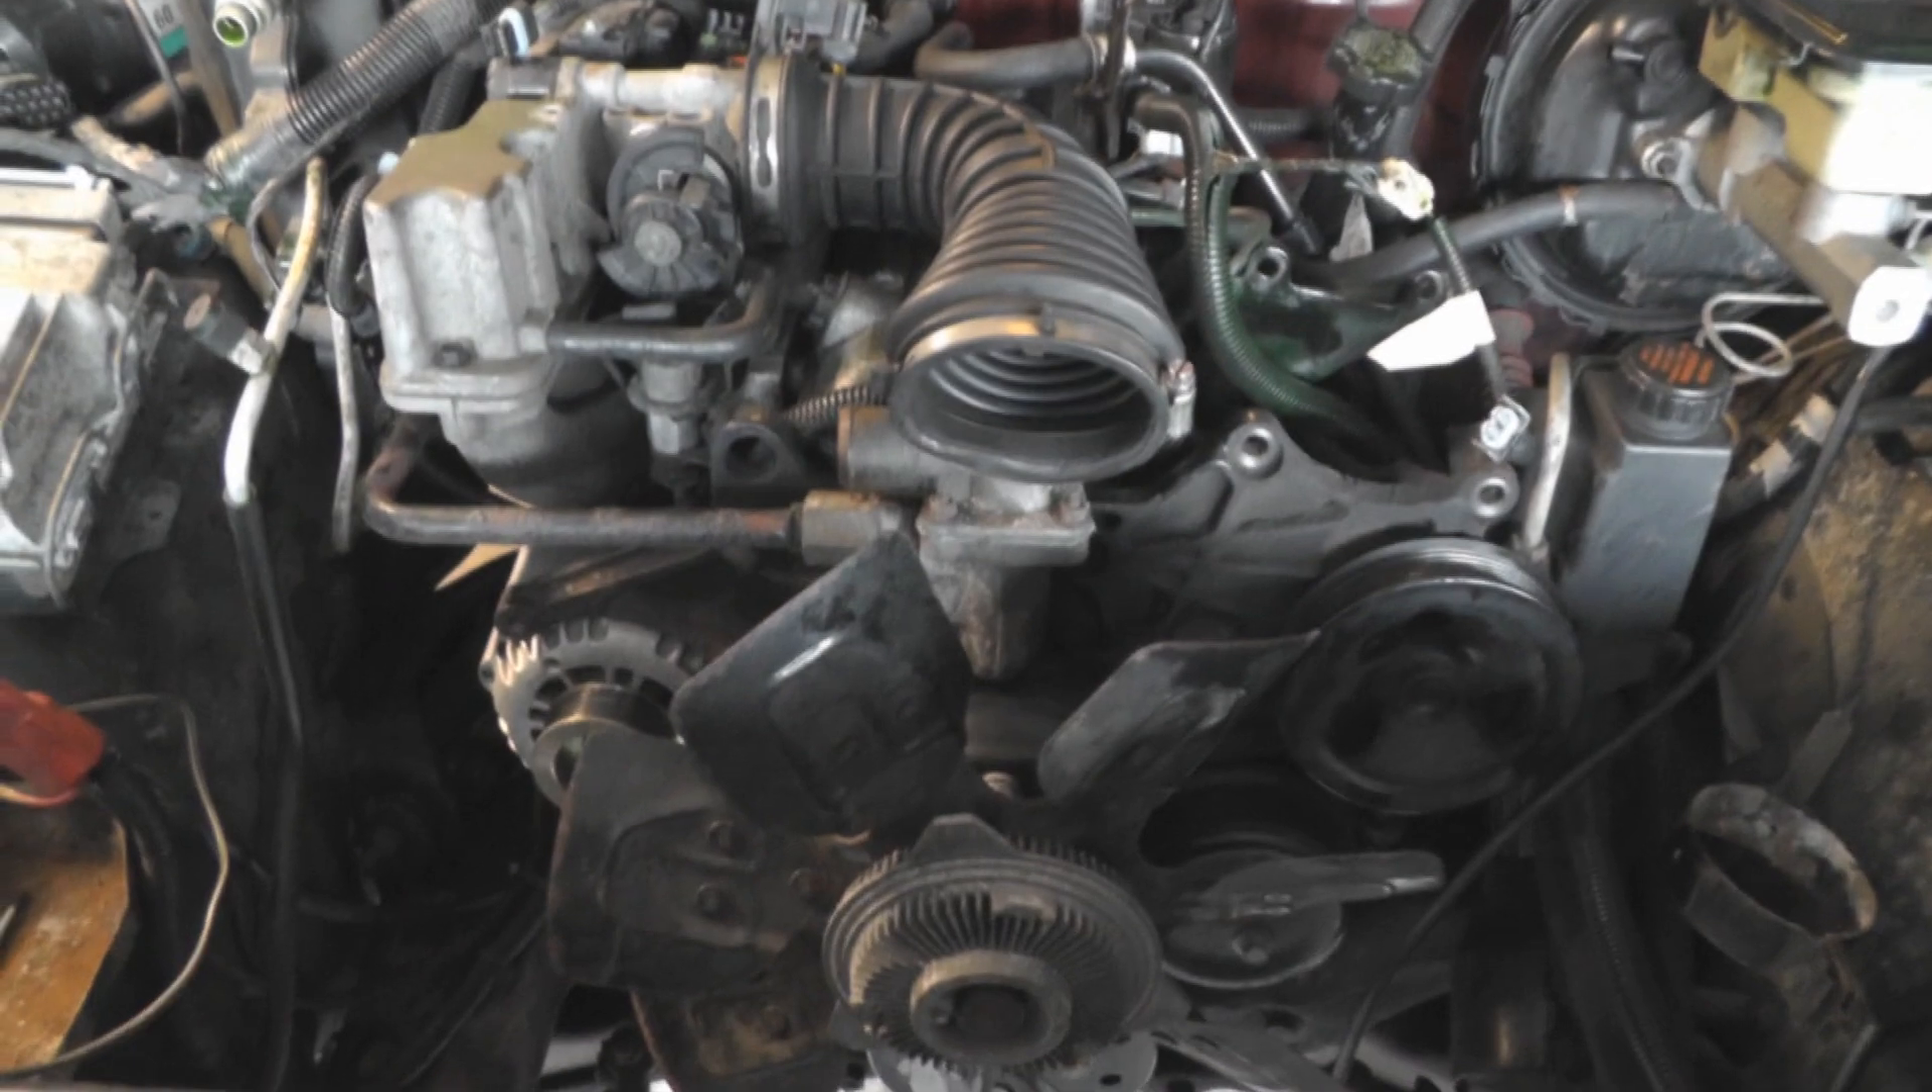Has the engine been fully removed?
No.